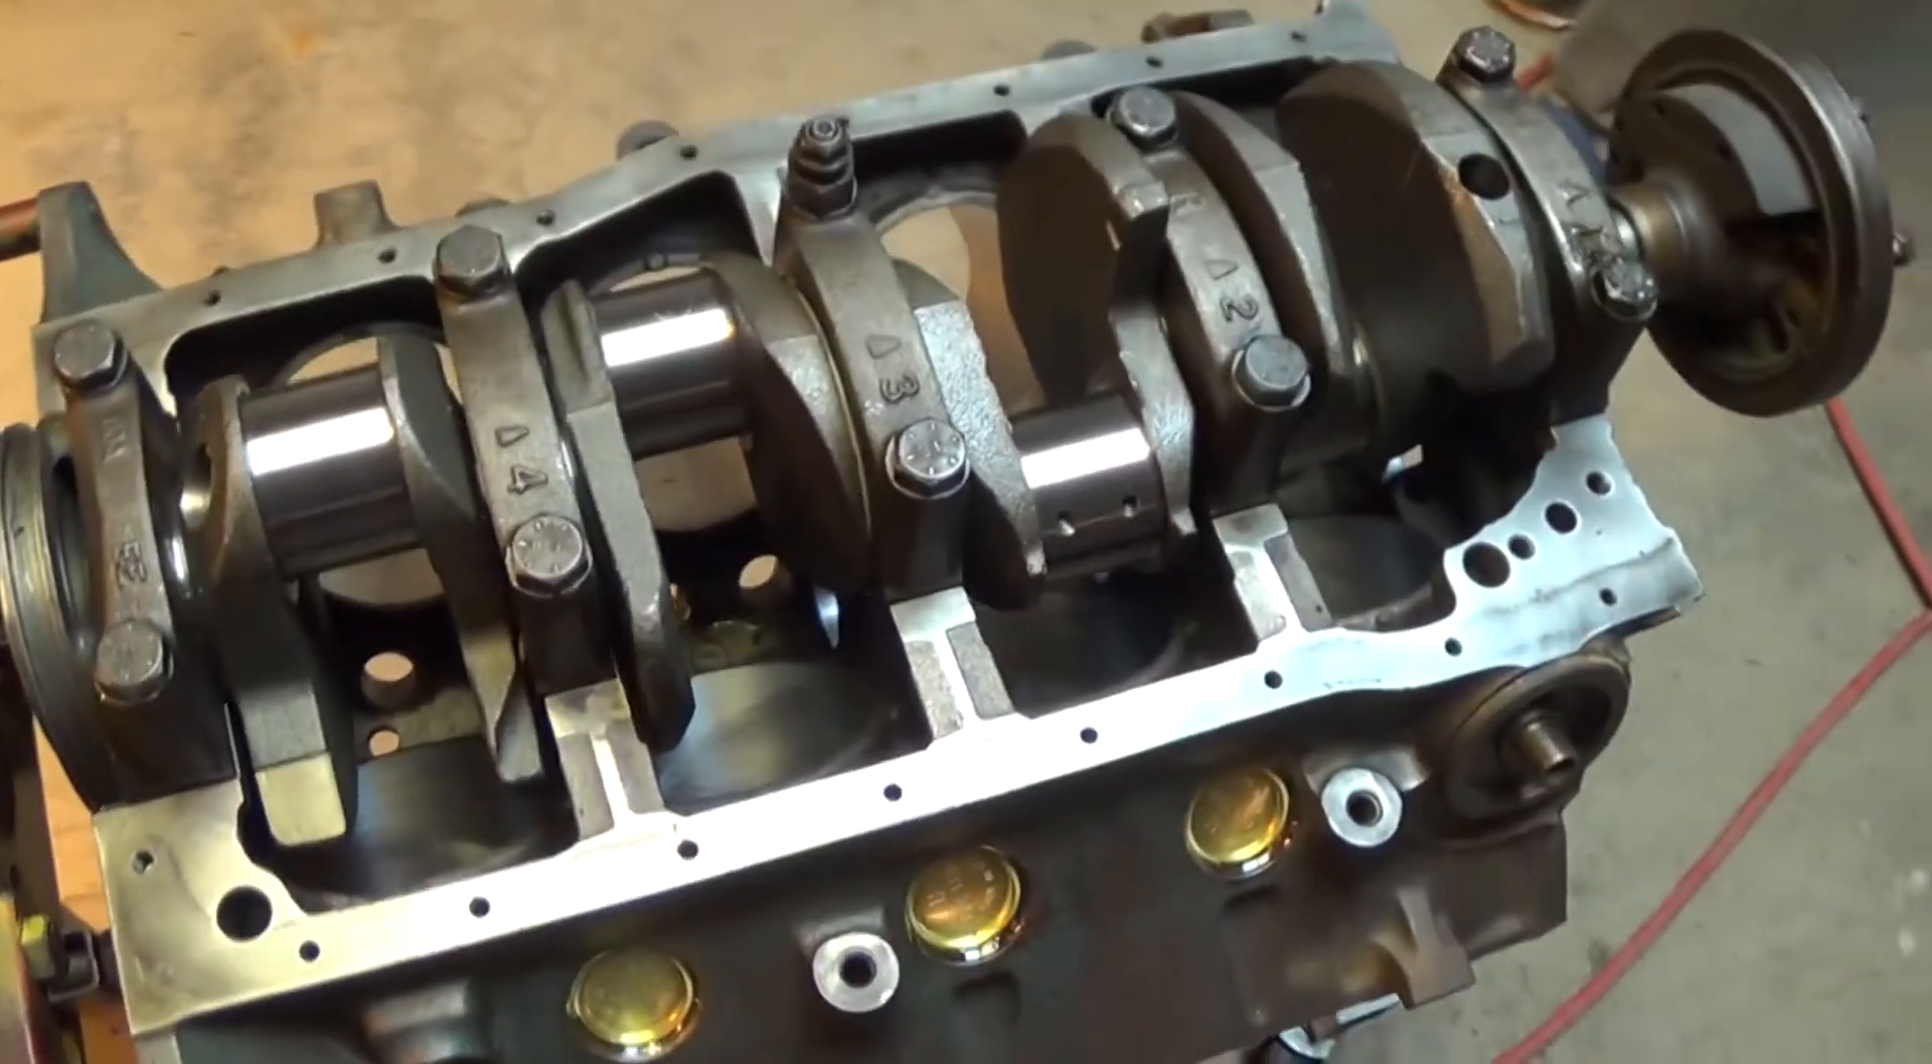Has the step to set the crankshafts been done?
Yes.